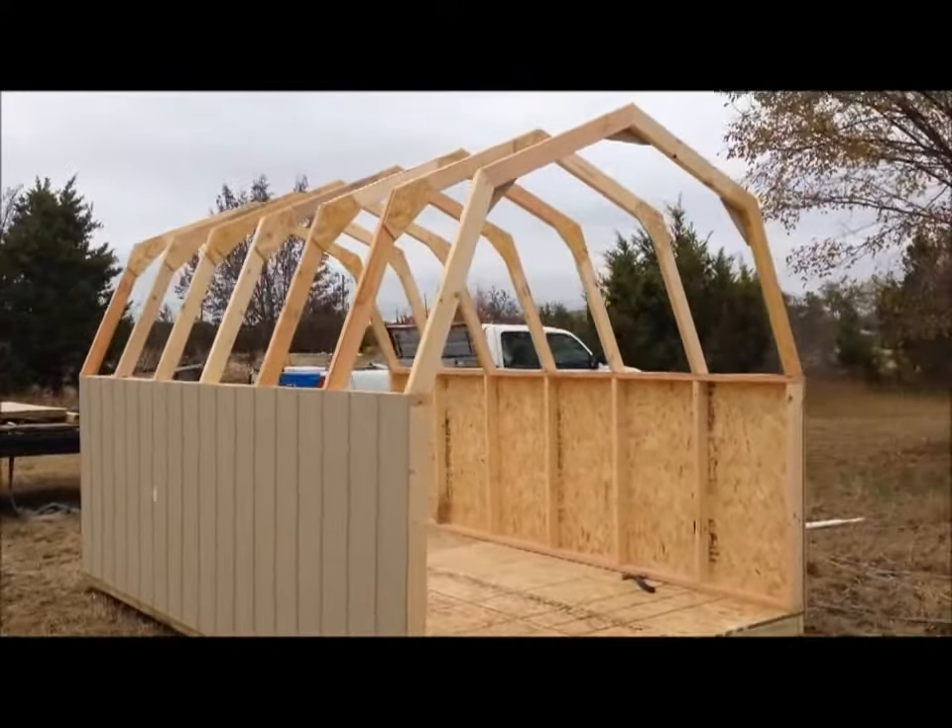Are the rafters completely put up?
Yes.